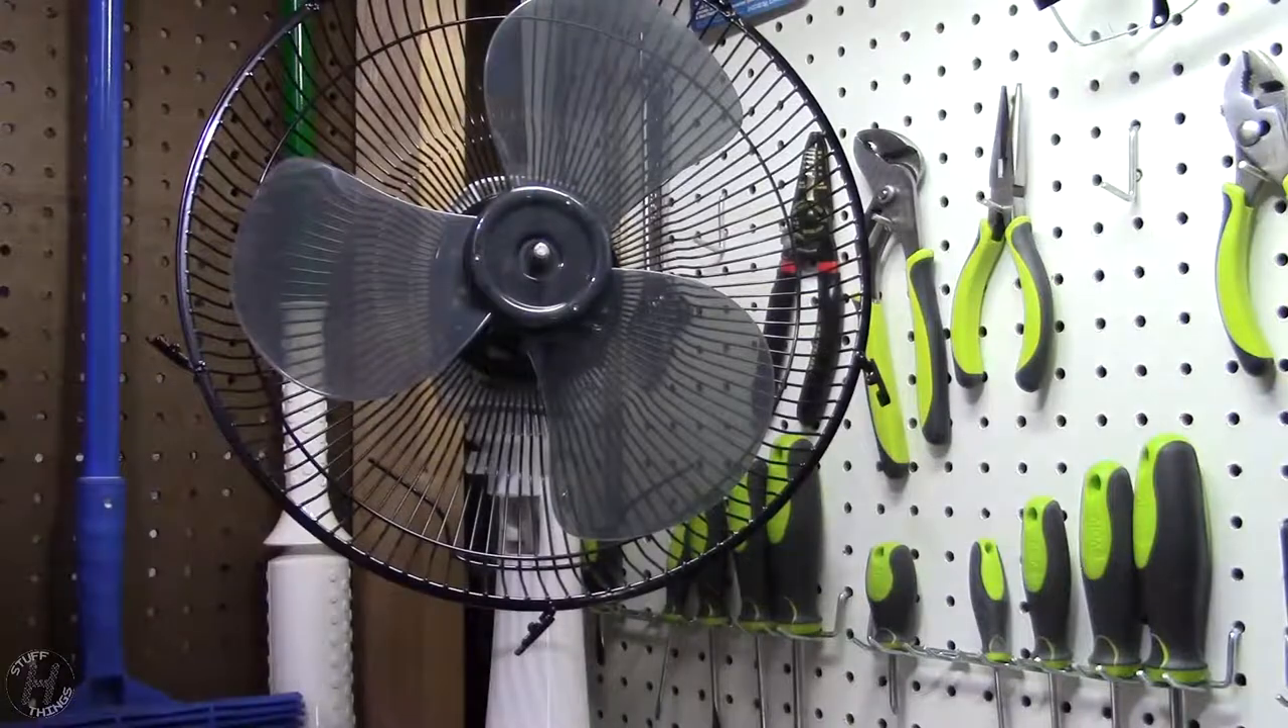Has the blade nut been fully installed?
No.